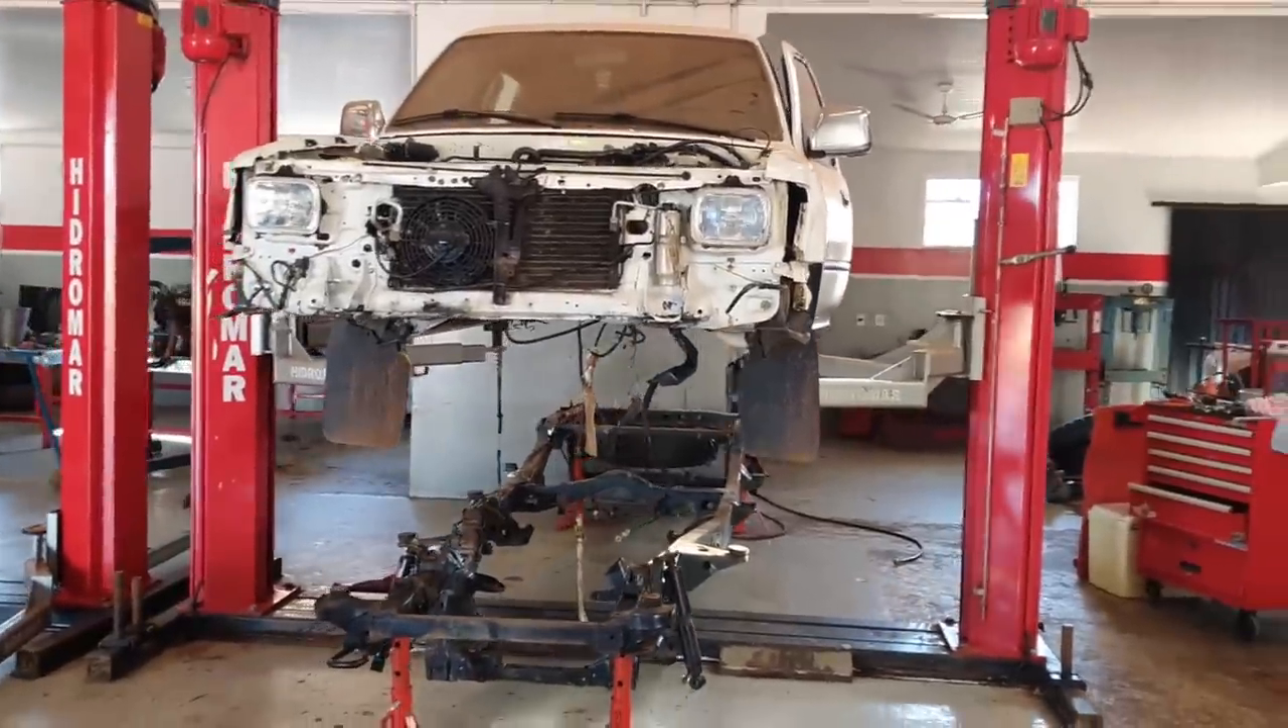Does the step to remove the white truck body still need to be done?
No.